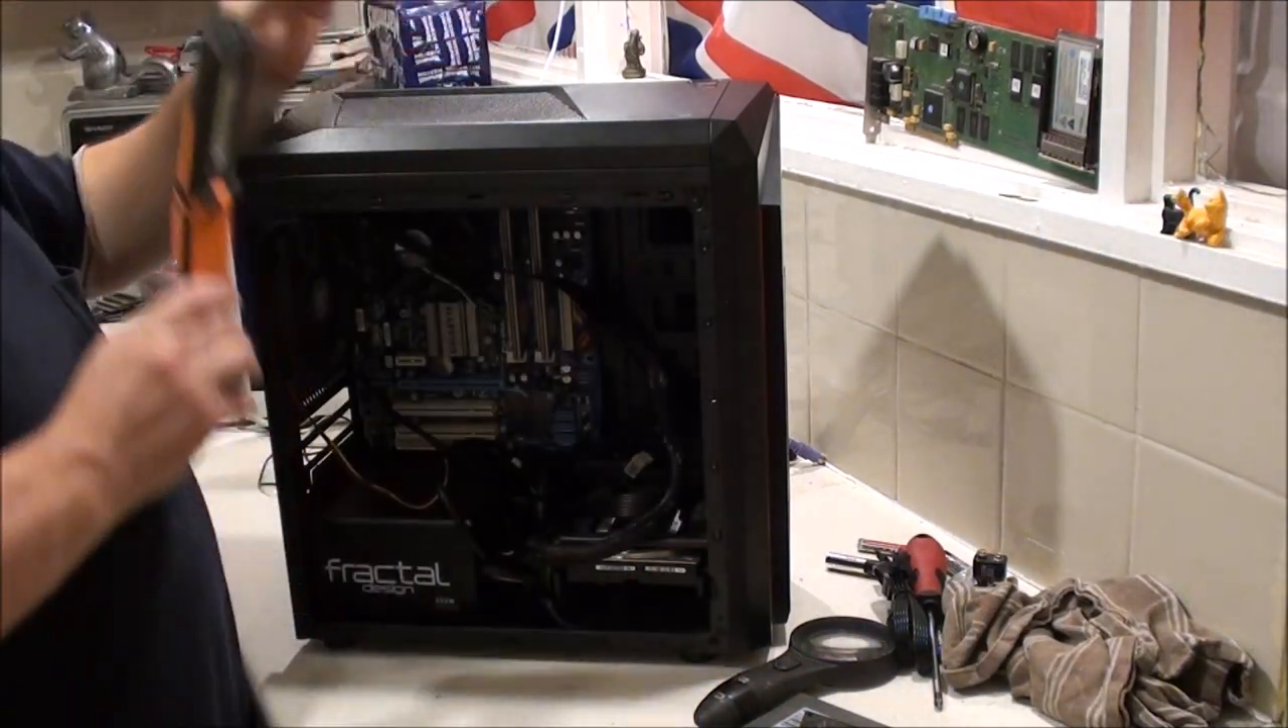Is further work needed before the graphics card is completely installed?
Yes.